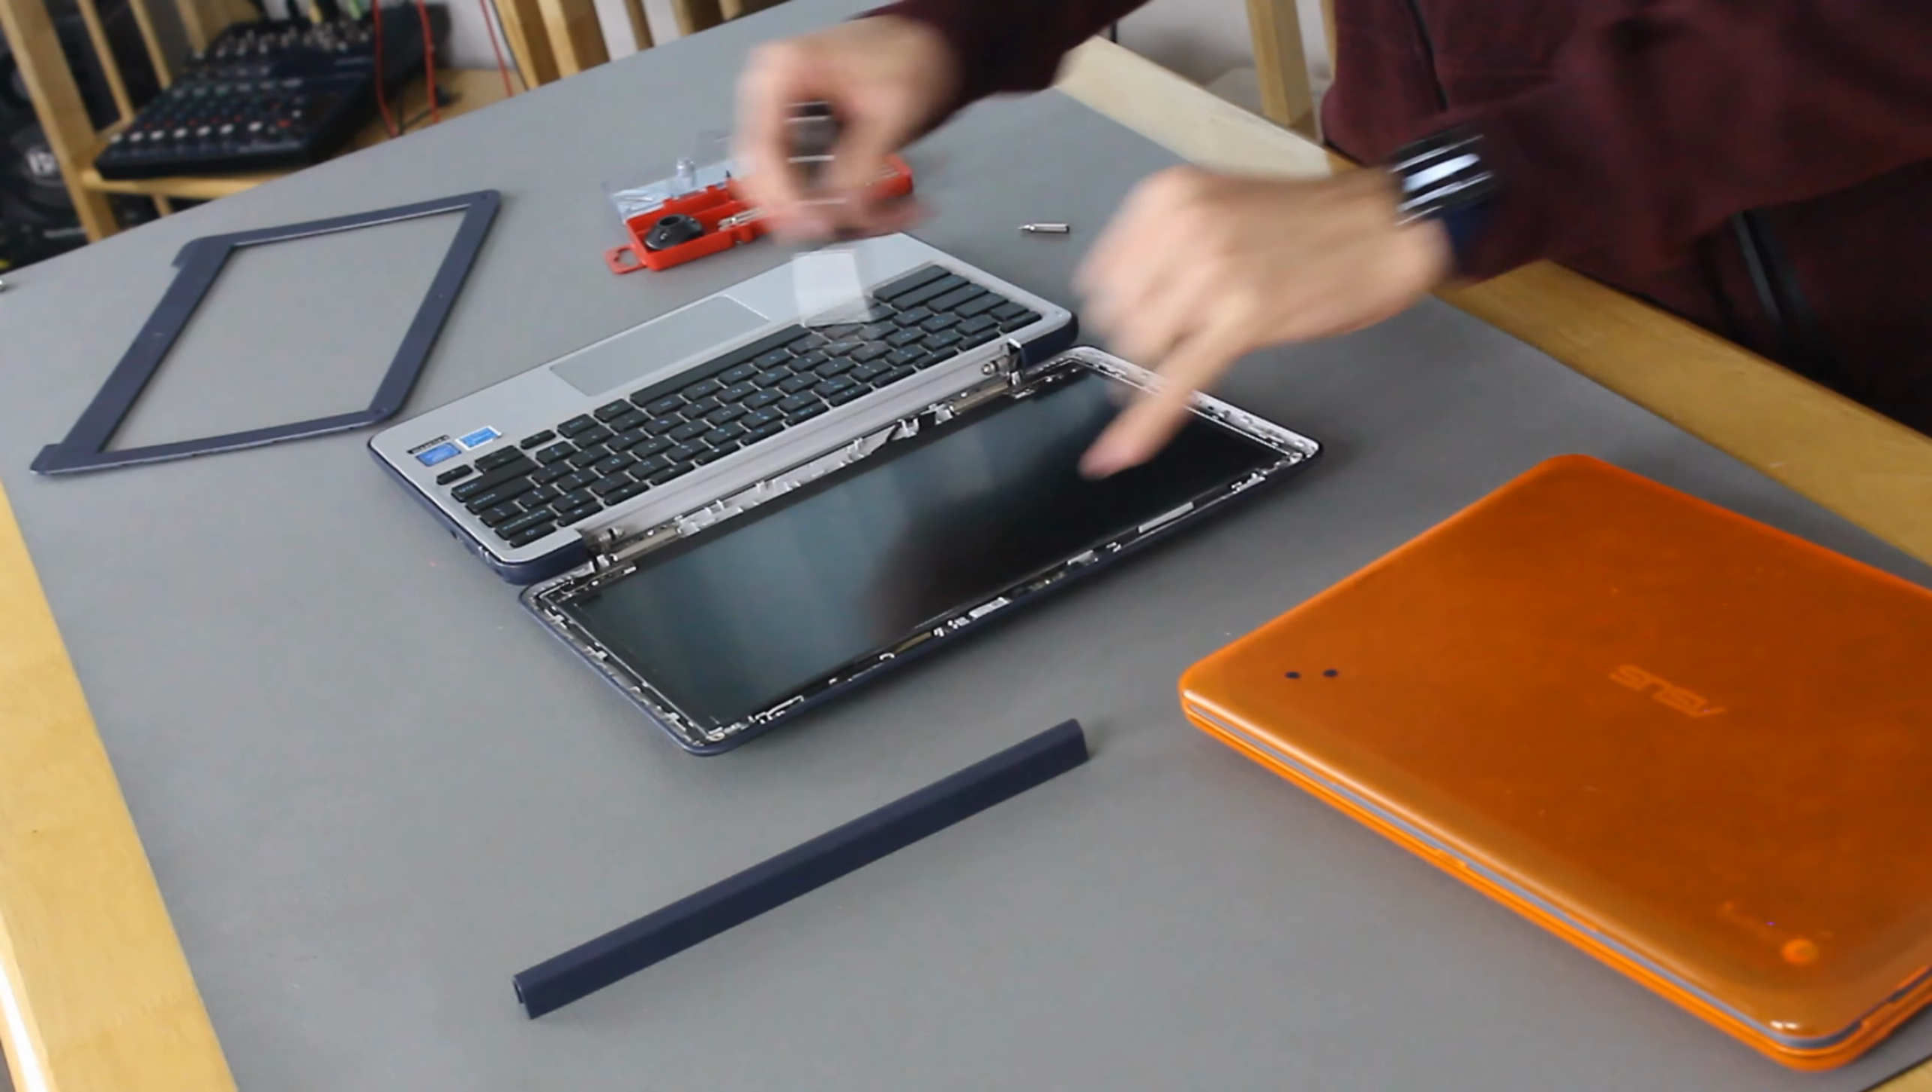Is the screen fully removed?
No.